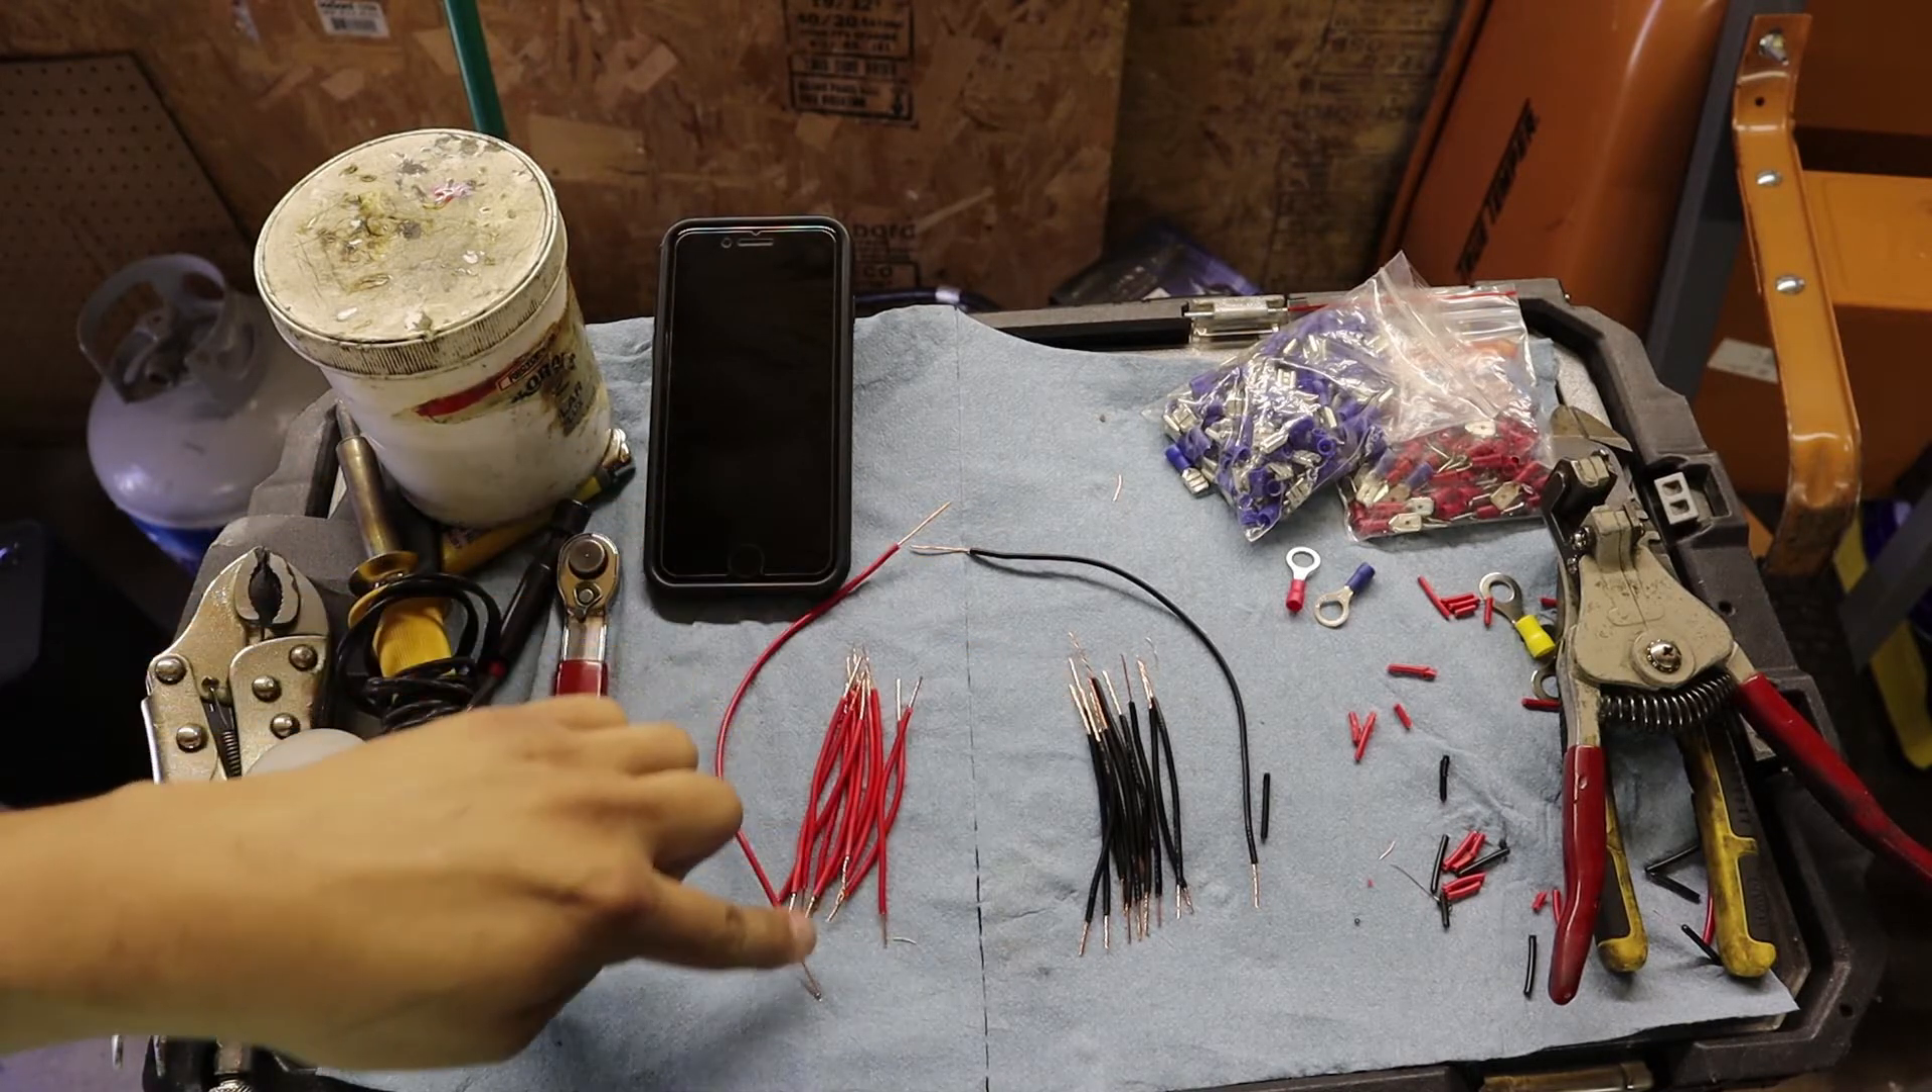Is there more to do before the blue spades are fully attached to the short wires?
Yes.